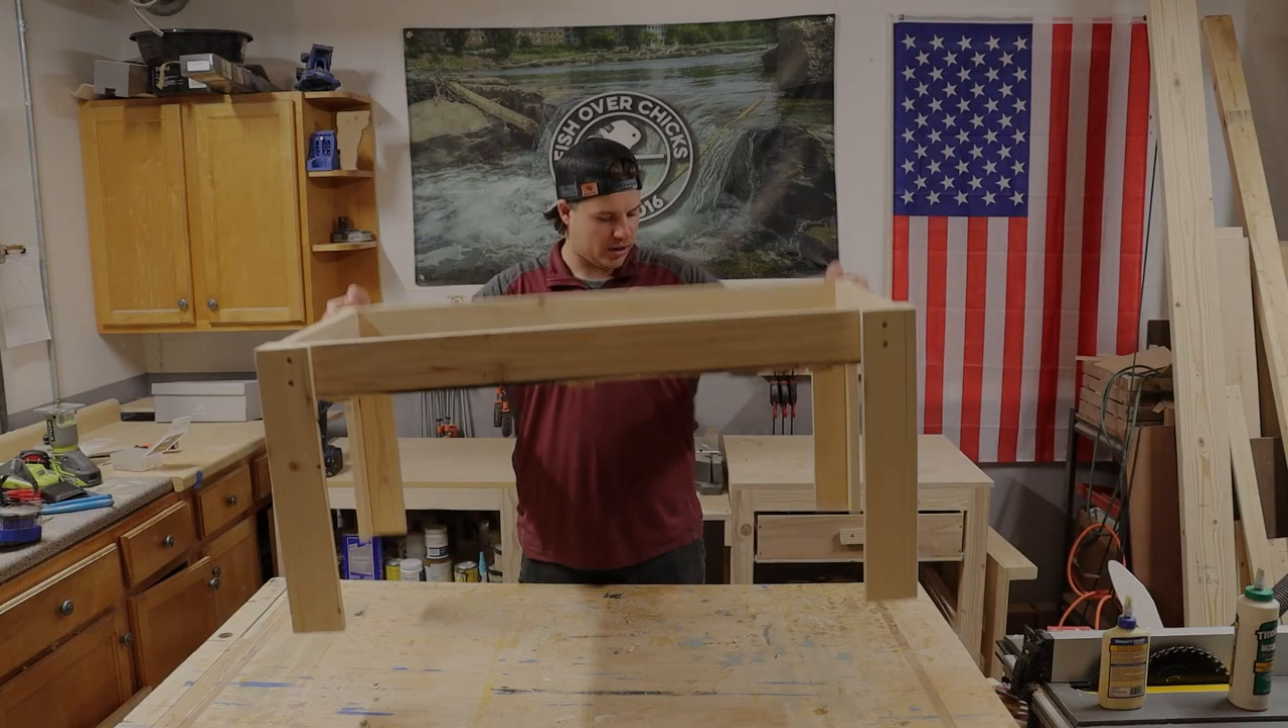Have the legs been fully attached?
Yes.